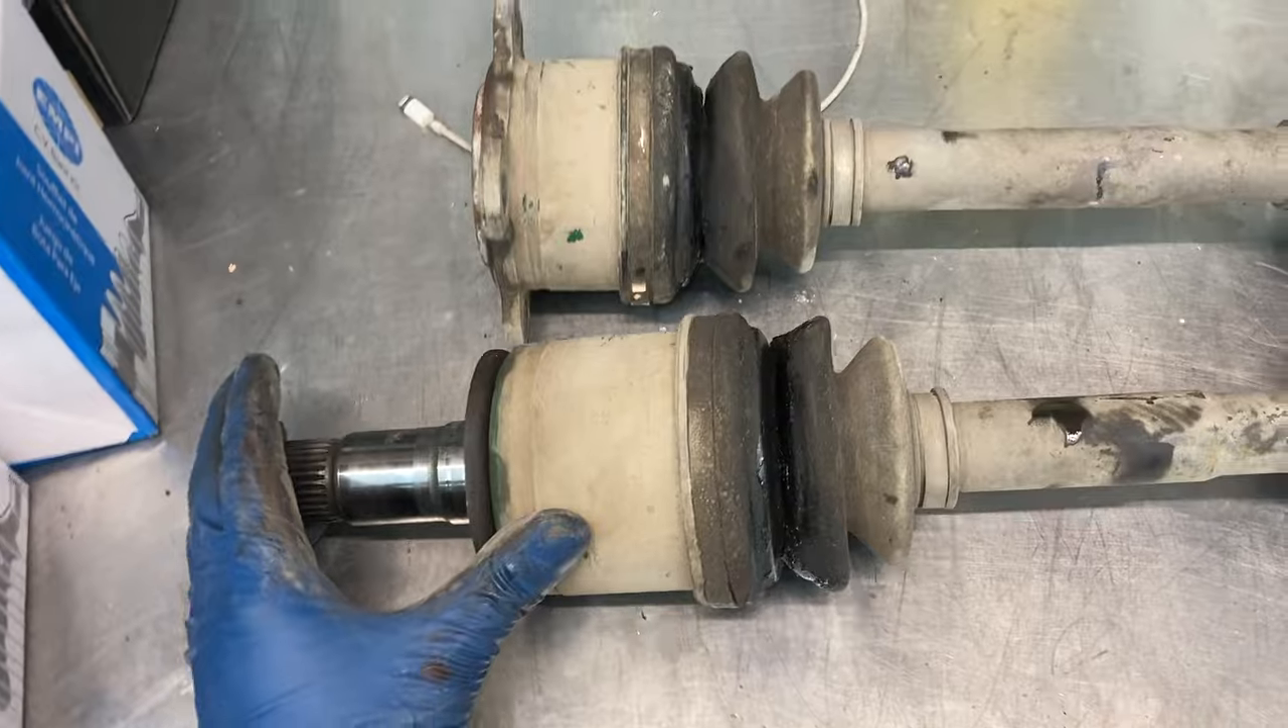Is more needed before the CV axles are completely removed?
No.